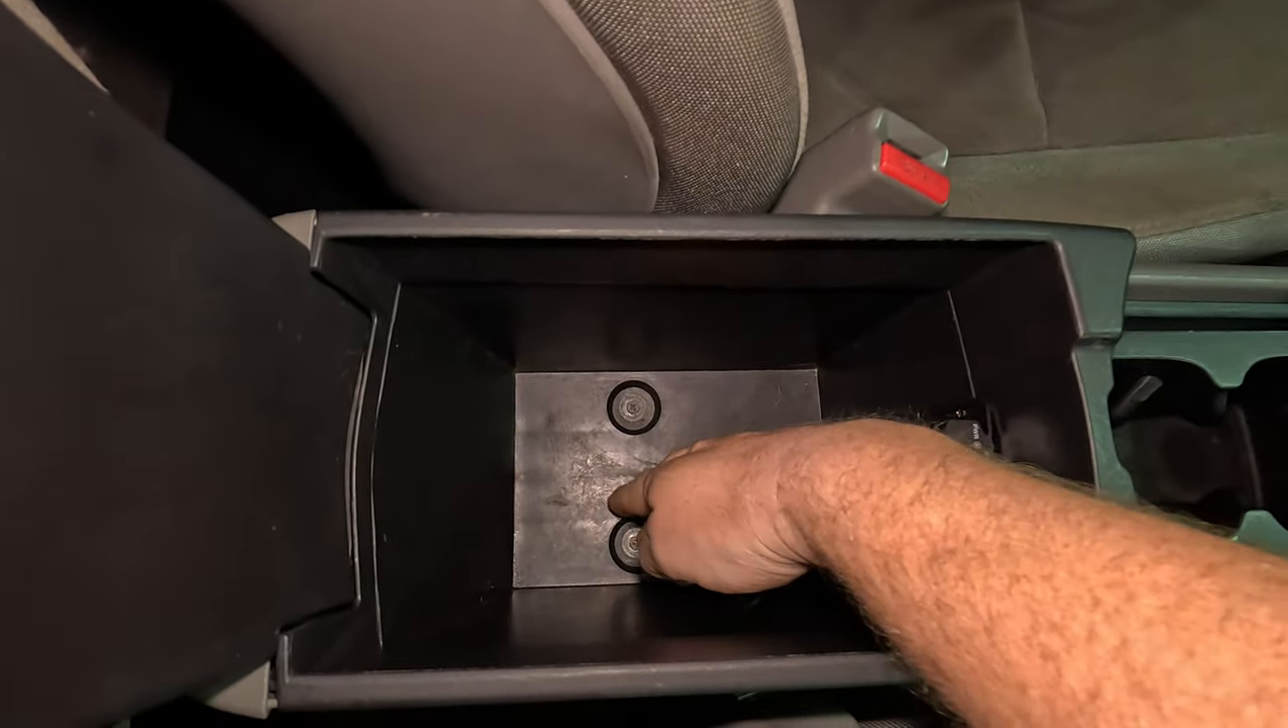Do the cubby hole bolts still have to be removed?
Yes.